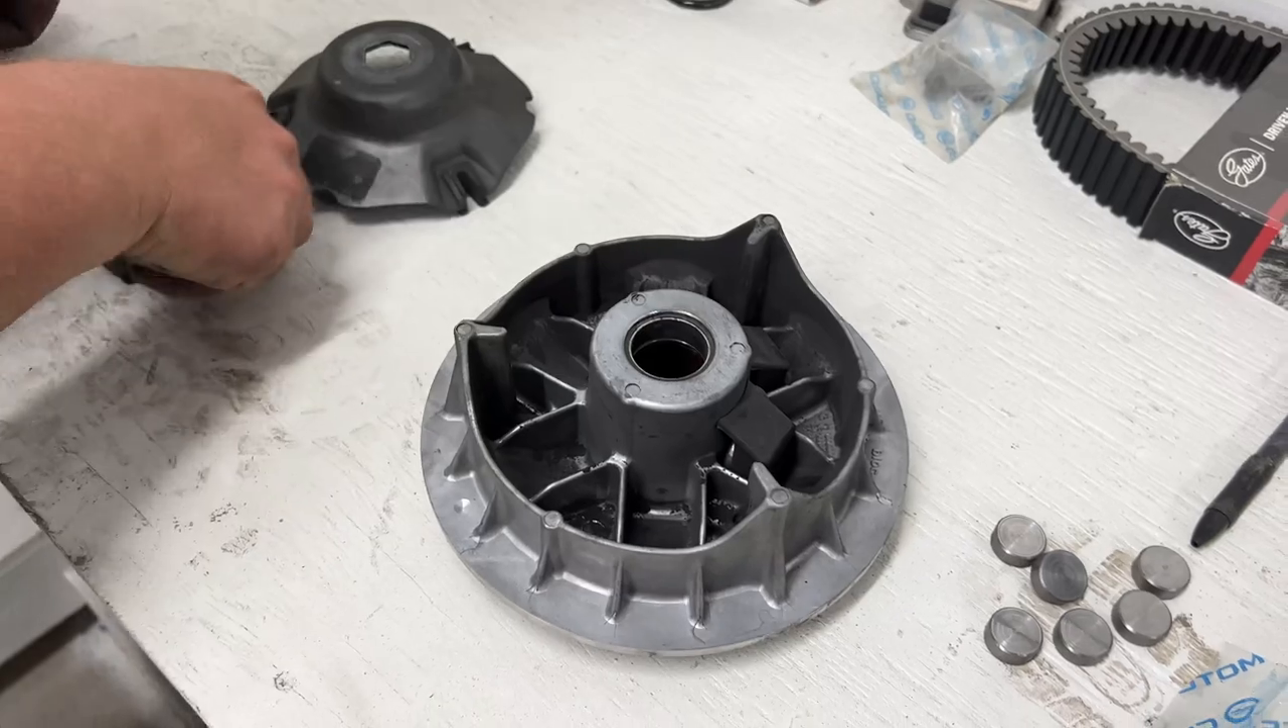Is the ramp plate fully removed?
Yes.